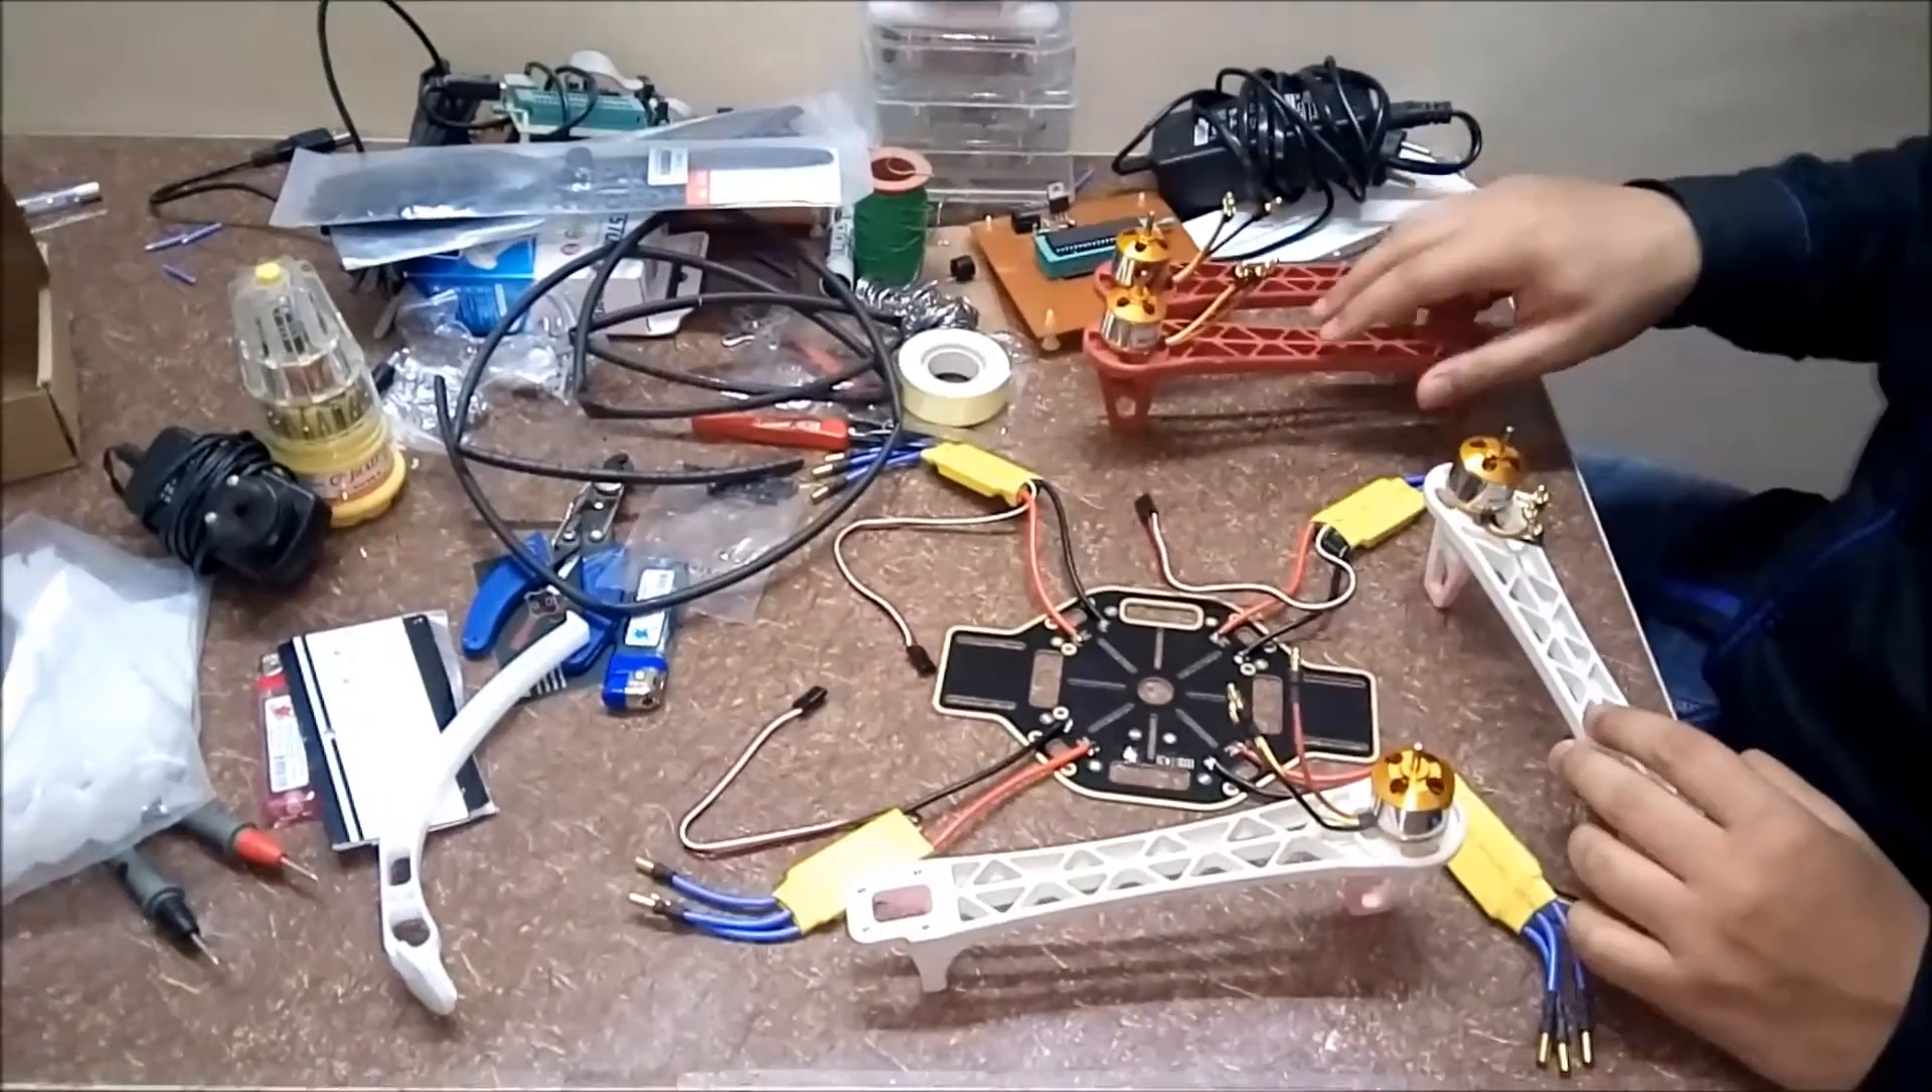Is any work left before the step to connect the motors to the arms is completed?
No.